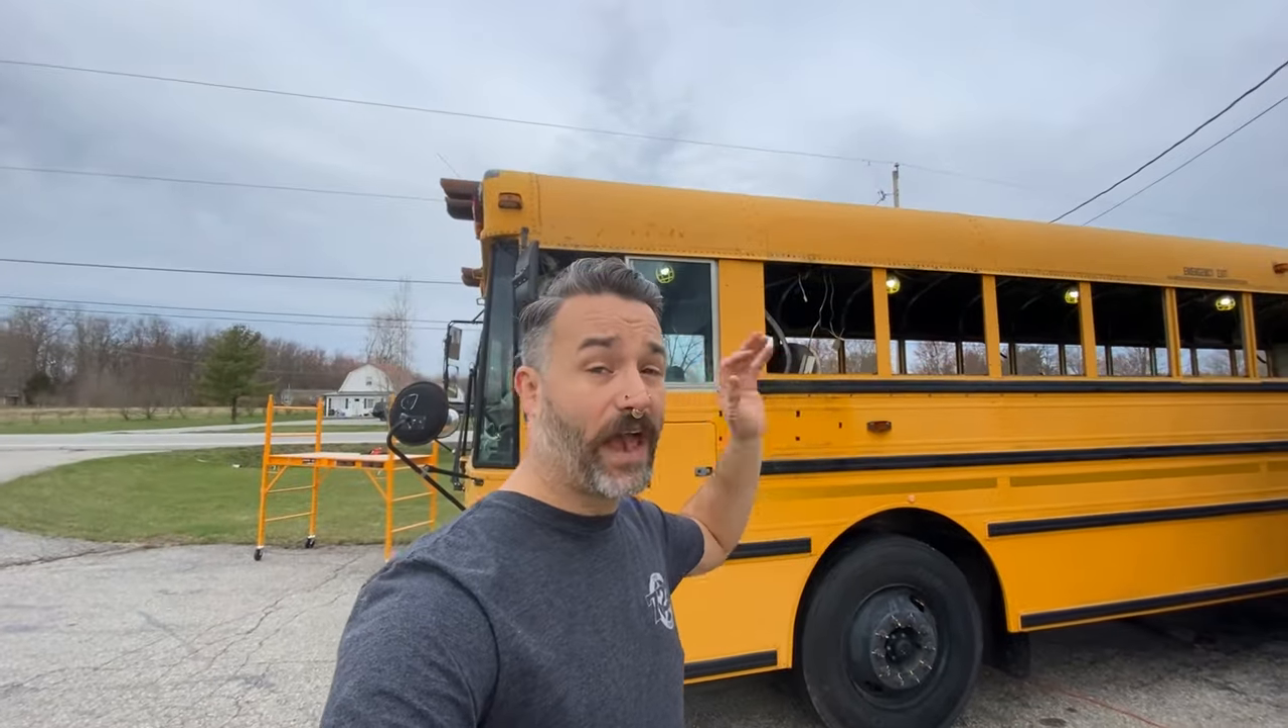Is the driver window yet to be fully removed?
Yes.